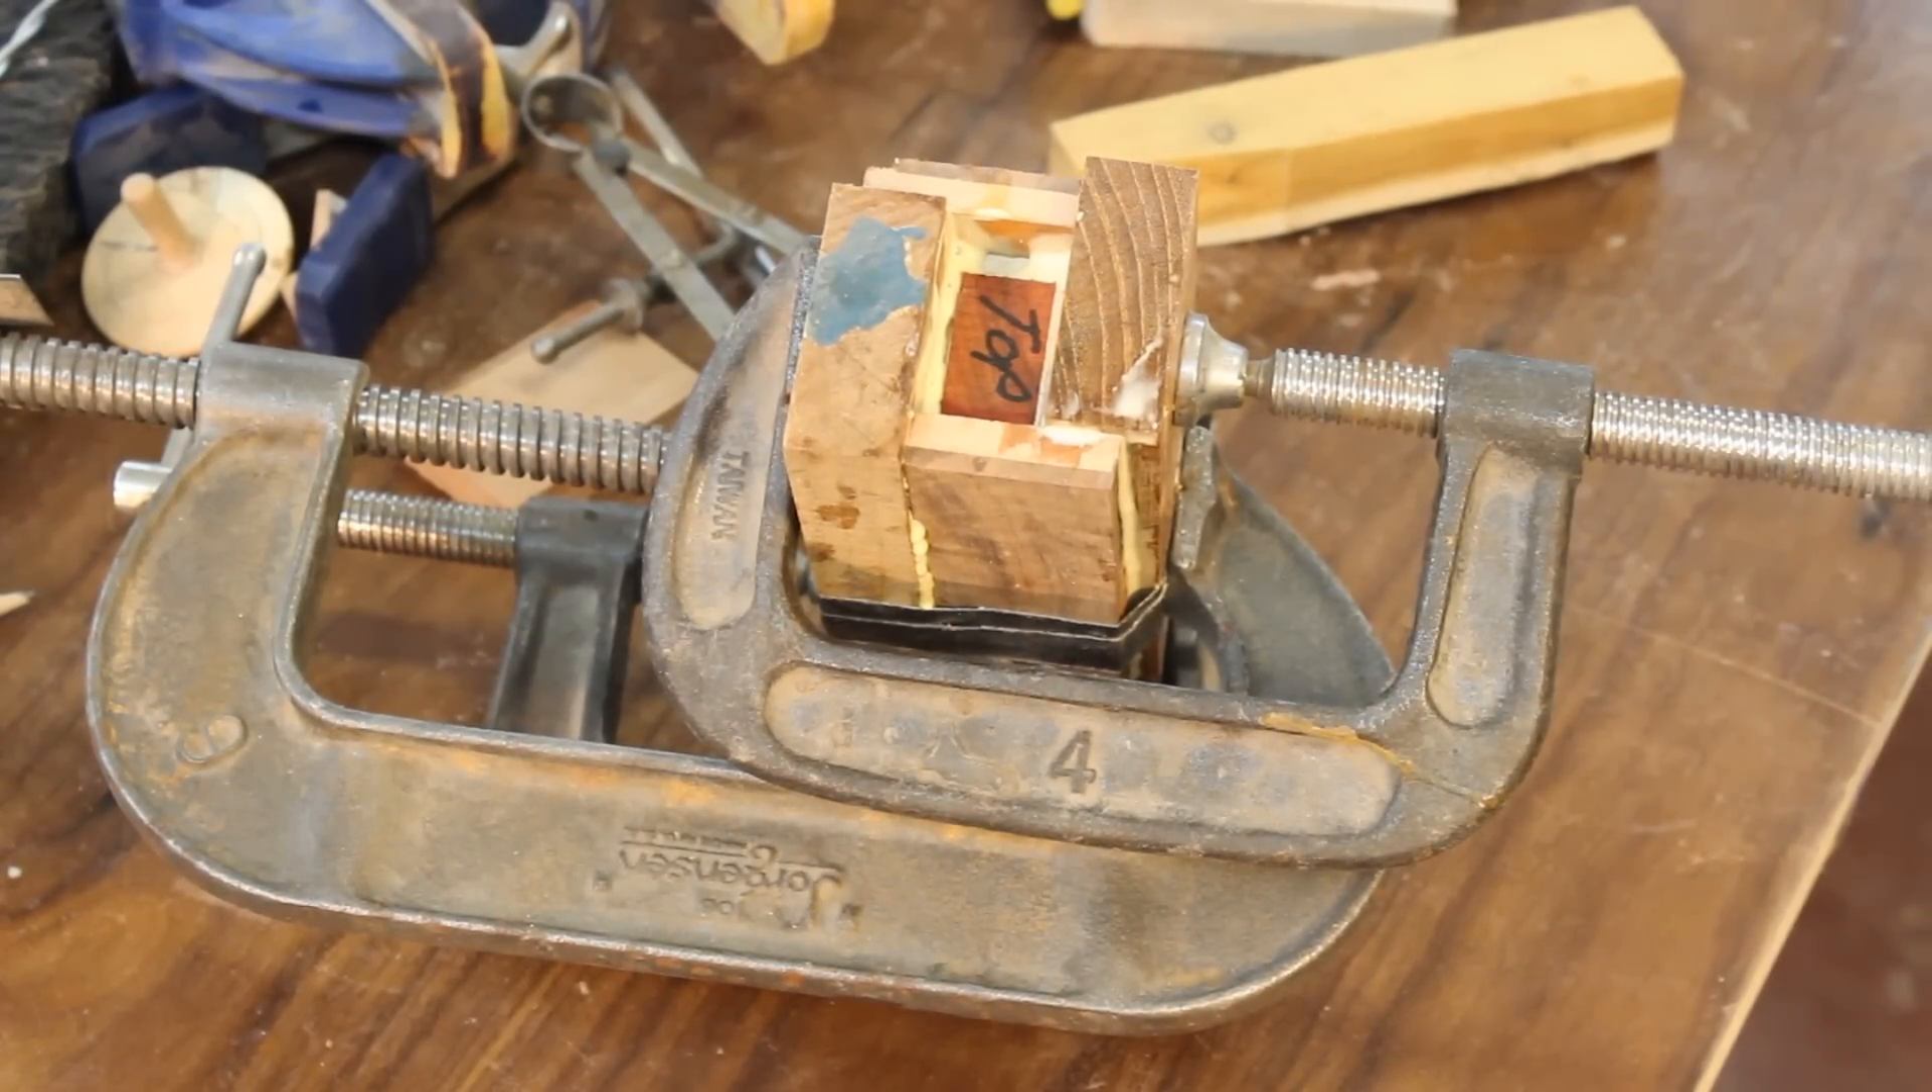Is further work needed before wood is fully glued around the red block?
No.